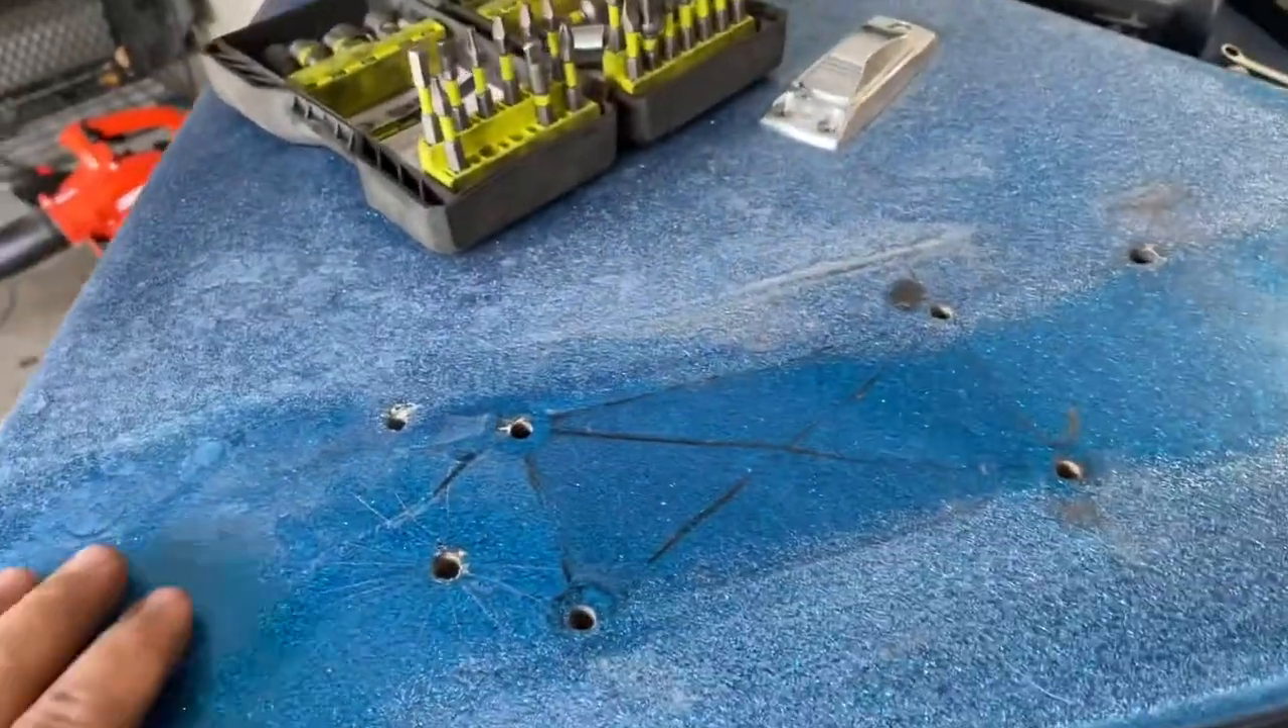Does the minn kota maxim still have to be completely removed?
No.